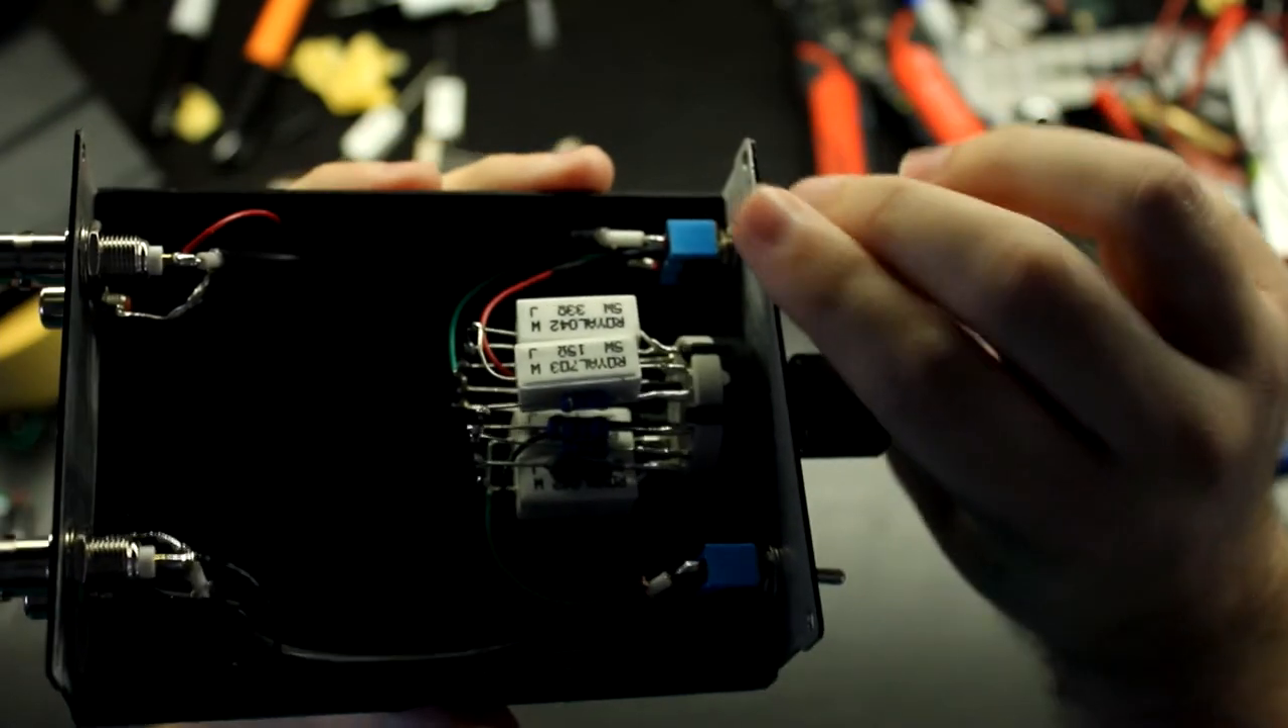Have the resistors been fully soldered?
Yes.